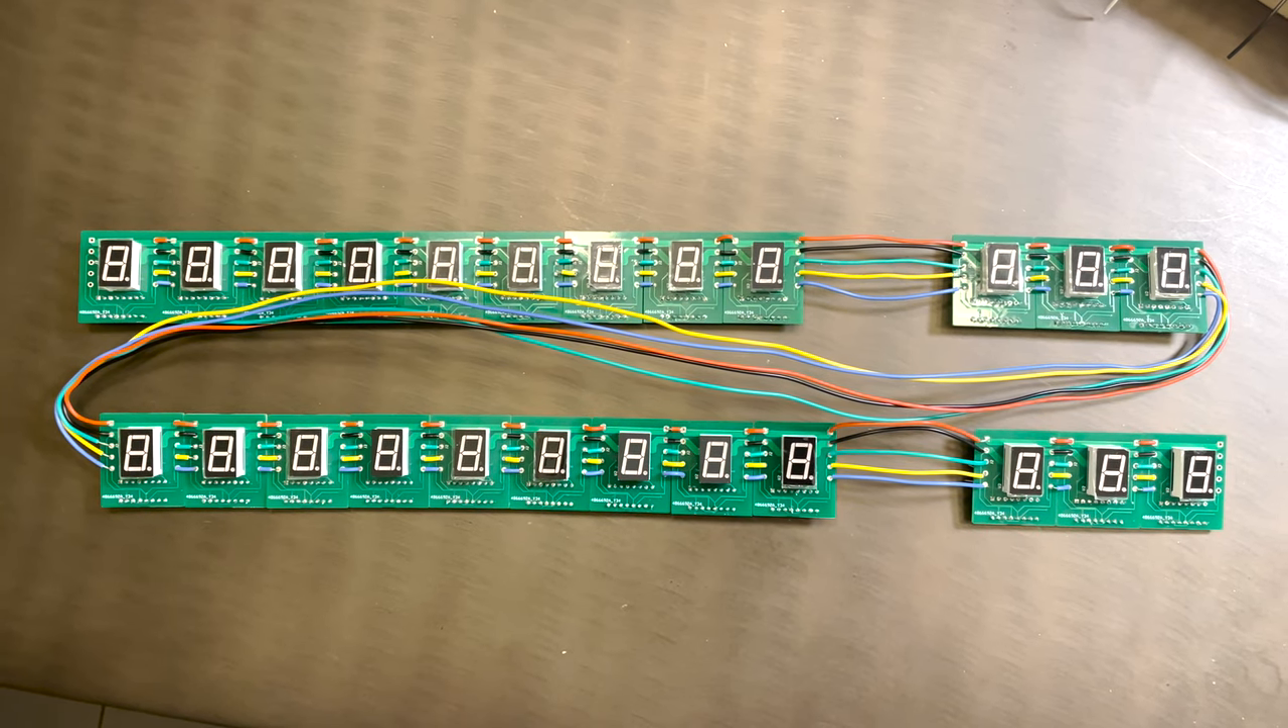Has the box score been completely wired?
Yes.